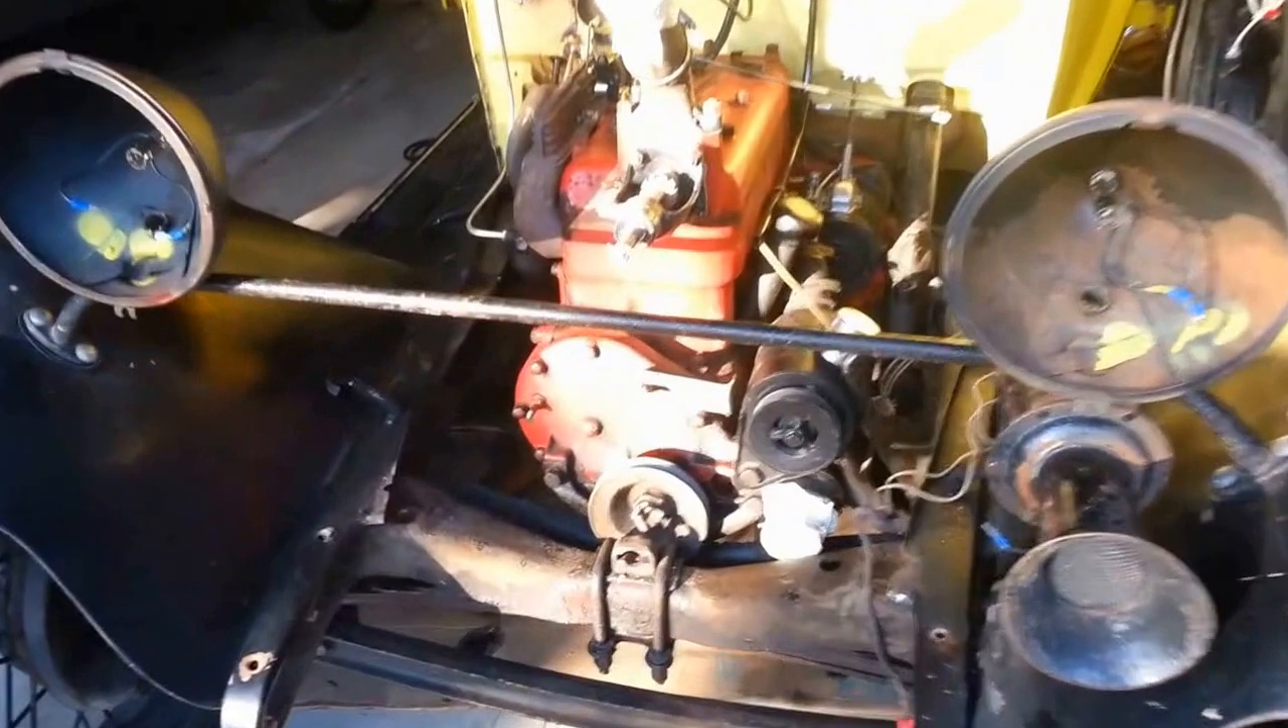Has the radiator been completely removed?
Yes.